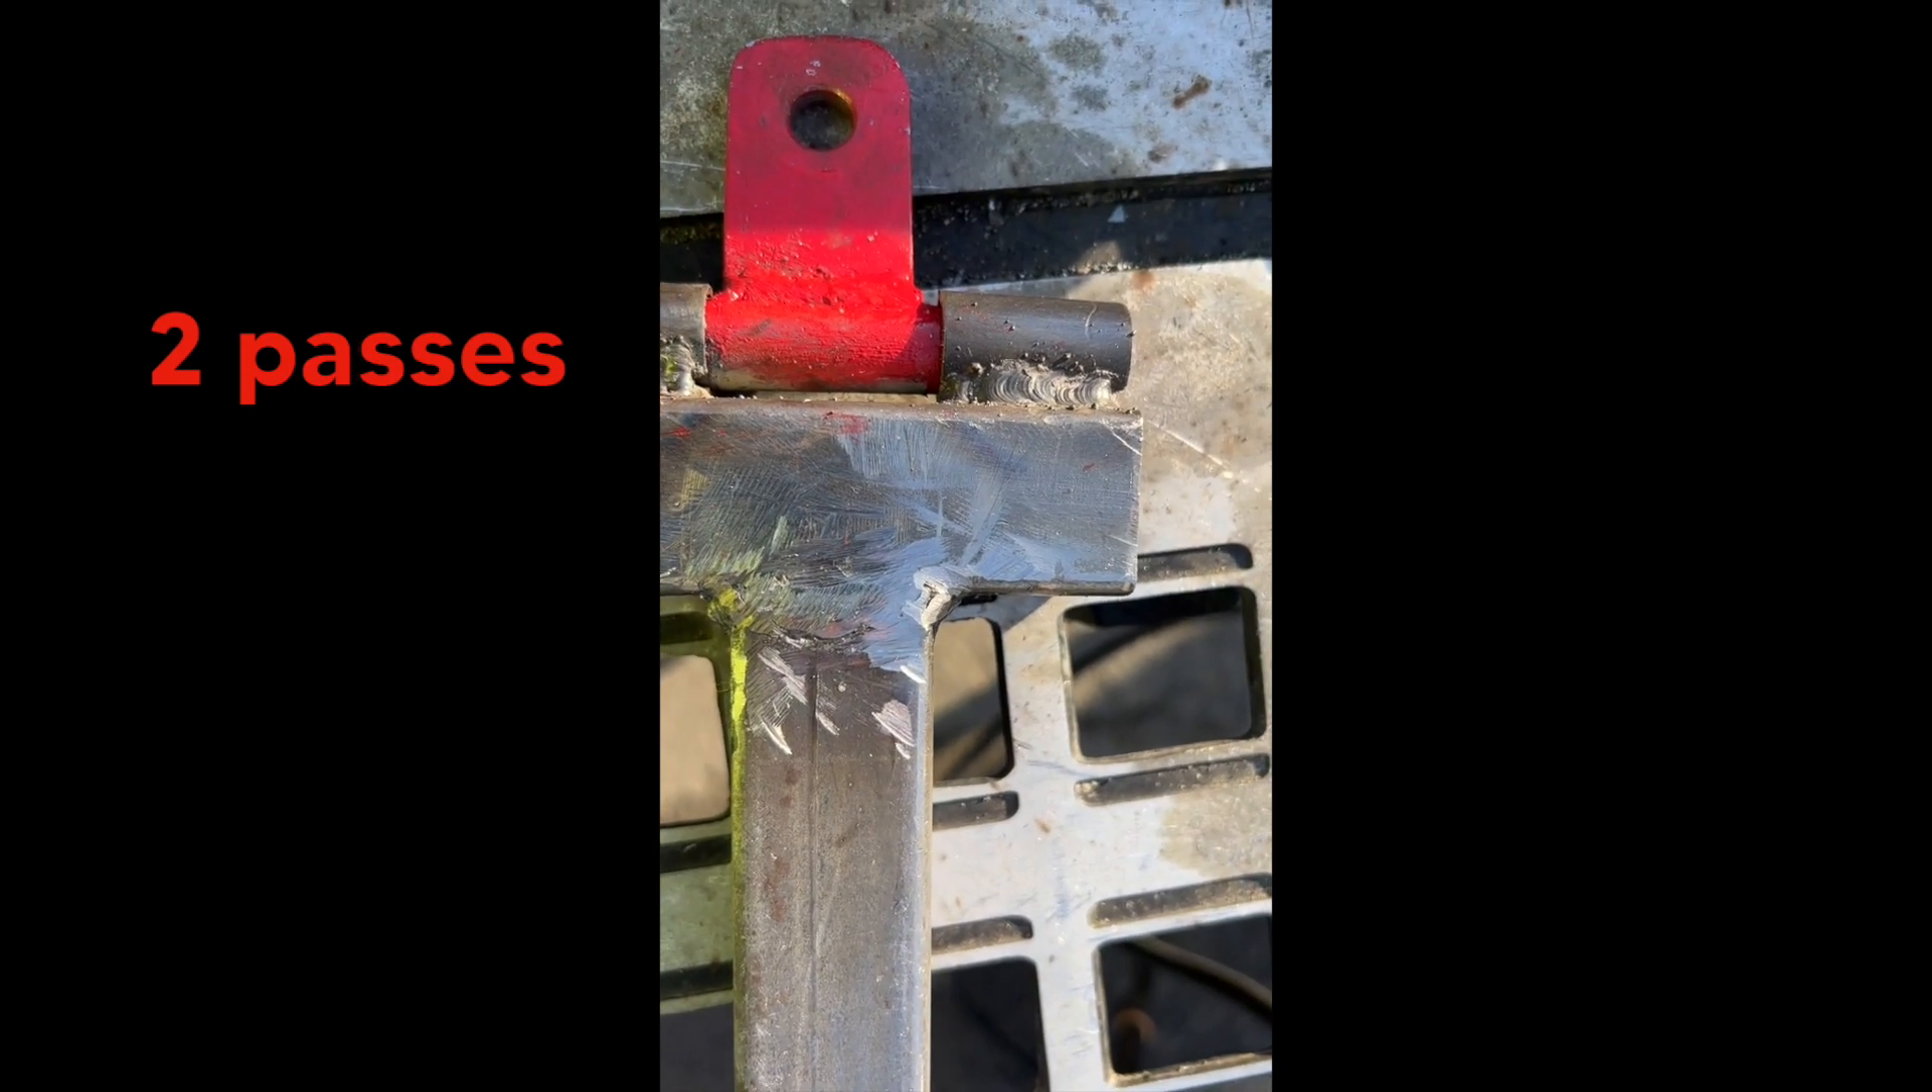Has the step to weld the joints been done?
Yes.